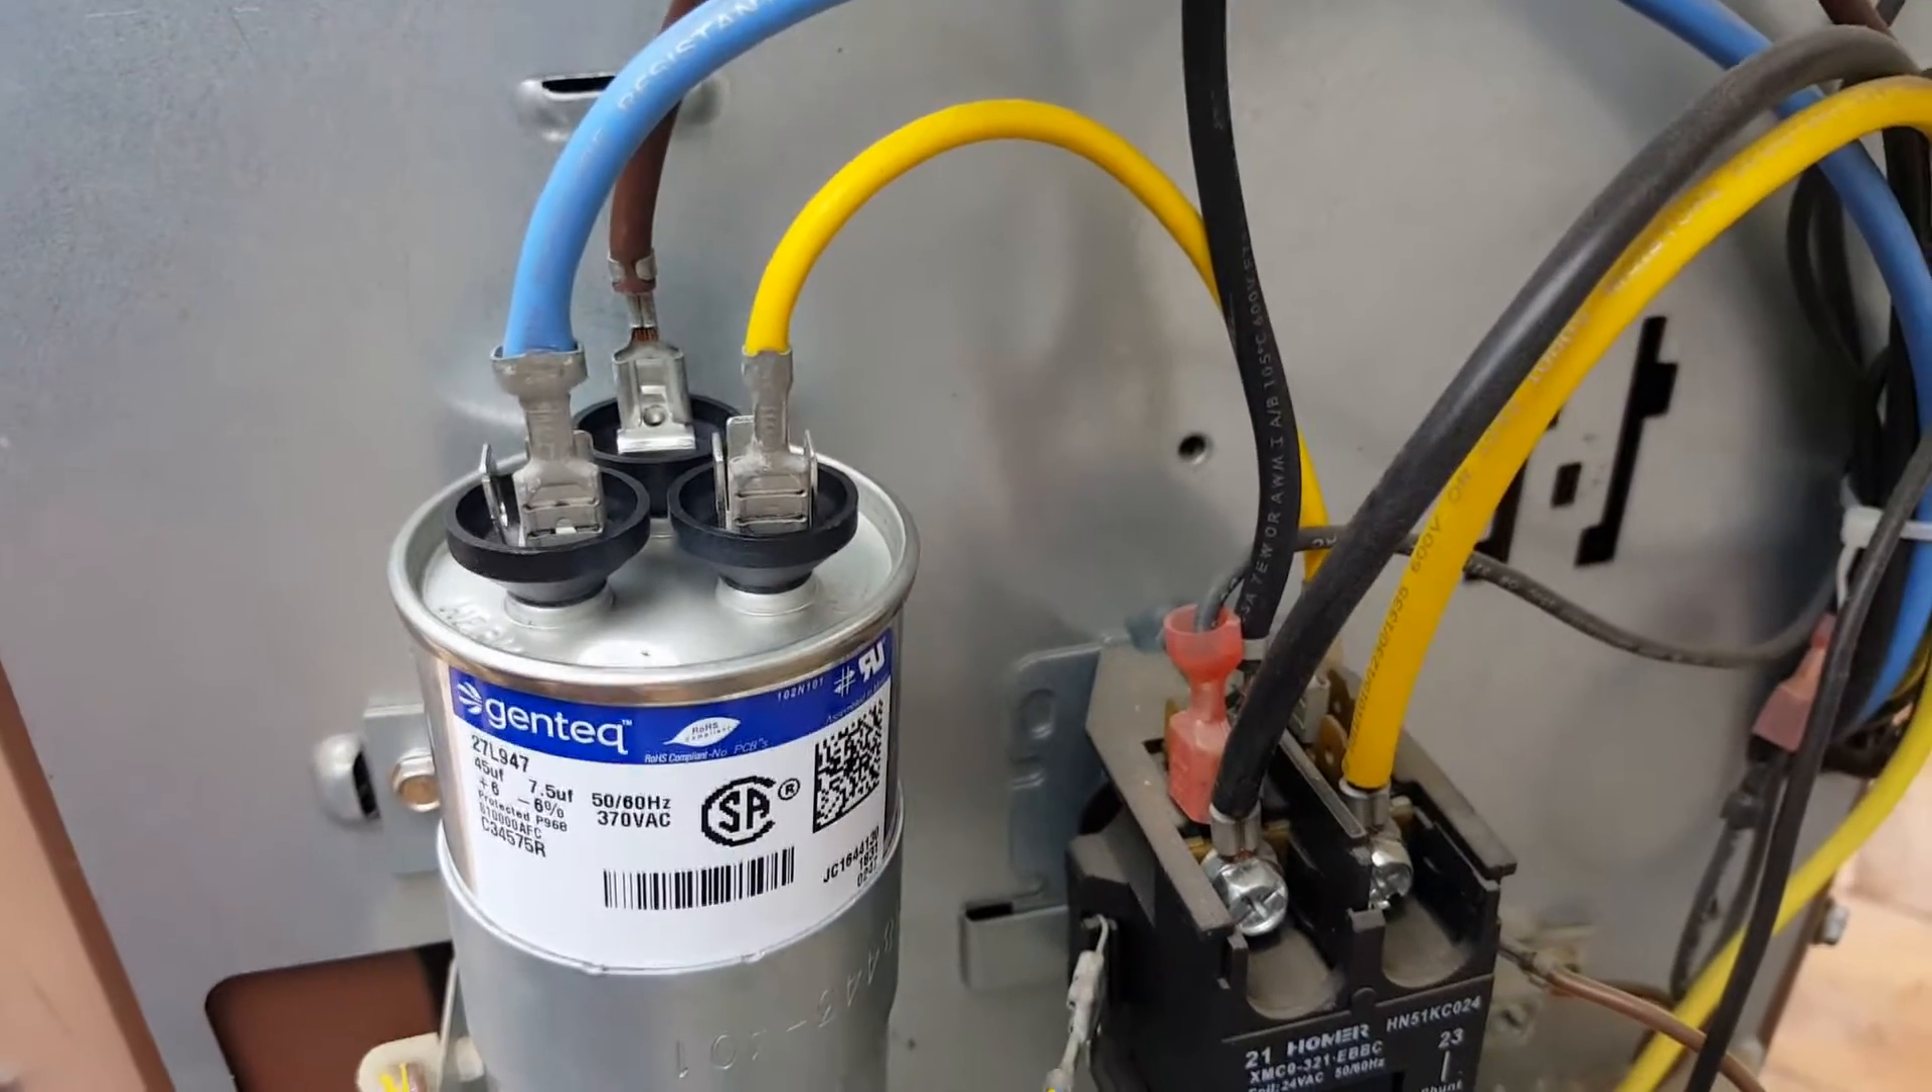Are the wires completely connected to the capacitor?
Yes.